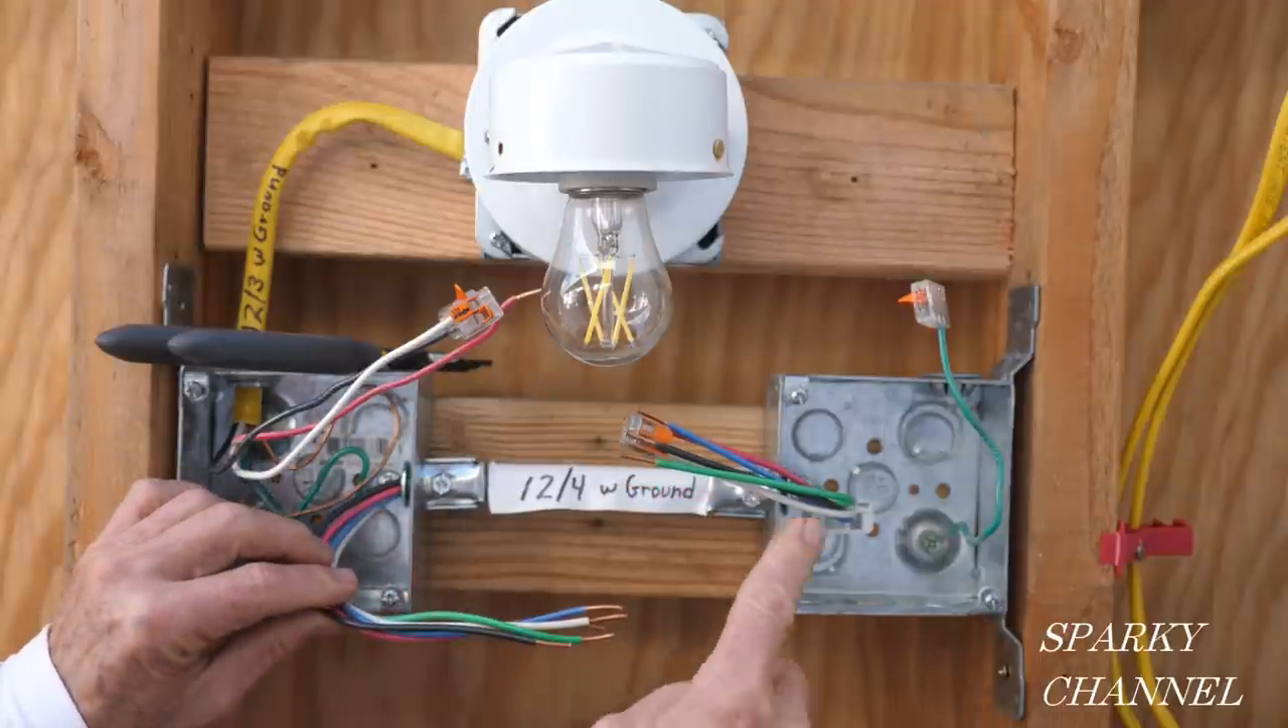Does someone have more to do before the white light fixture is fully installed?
No.